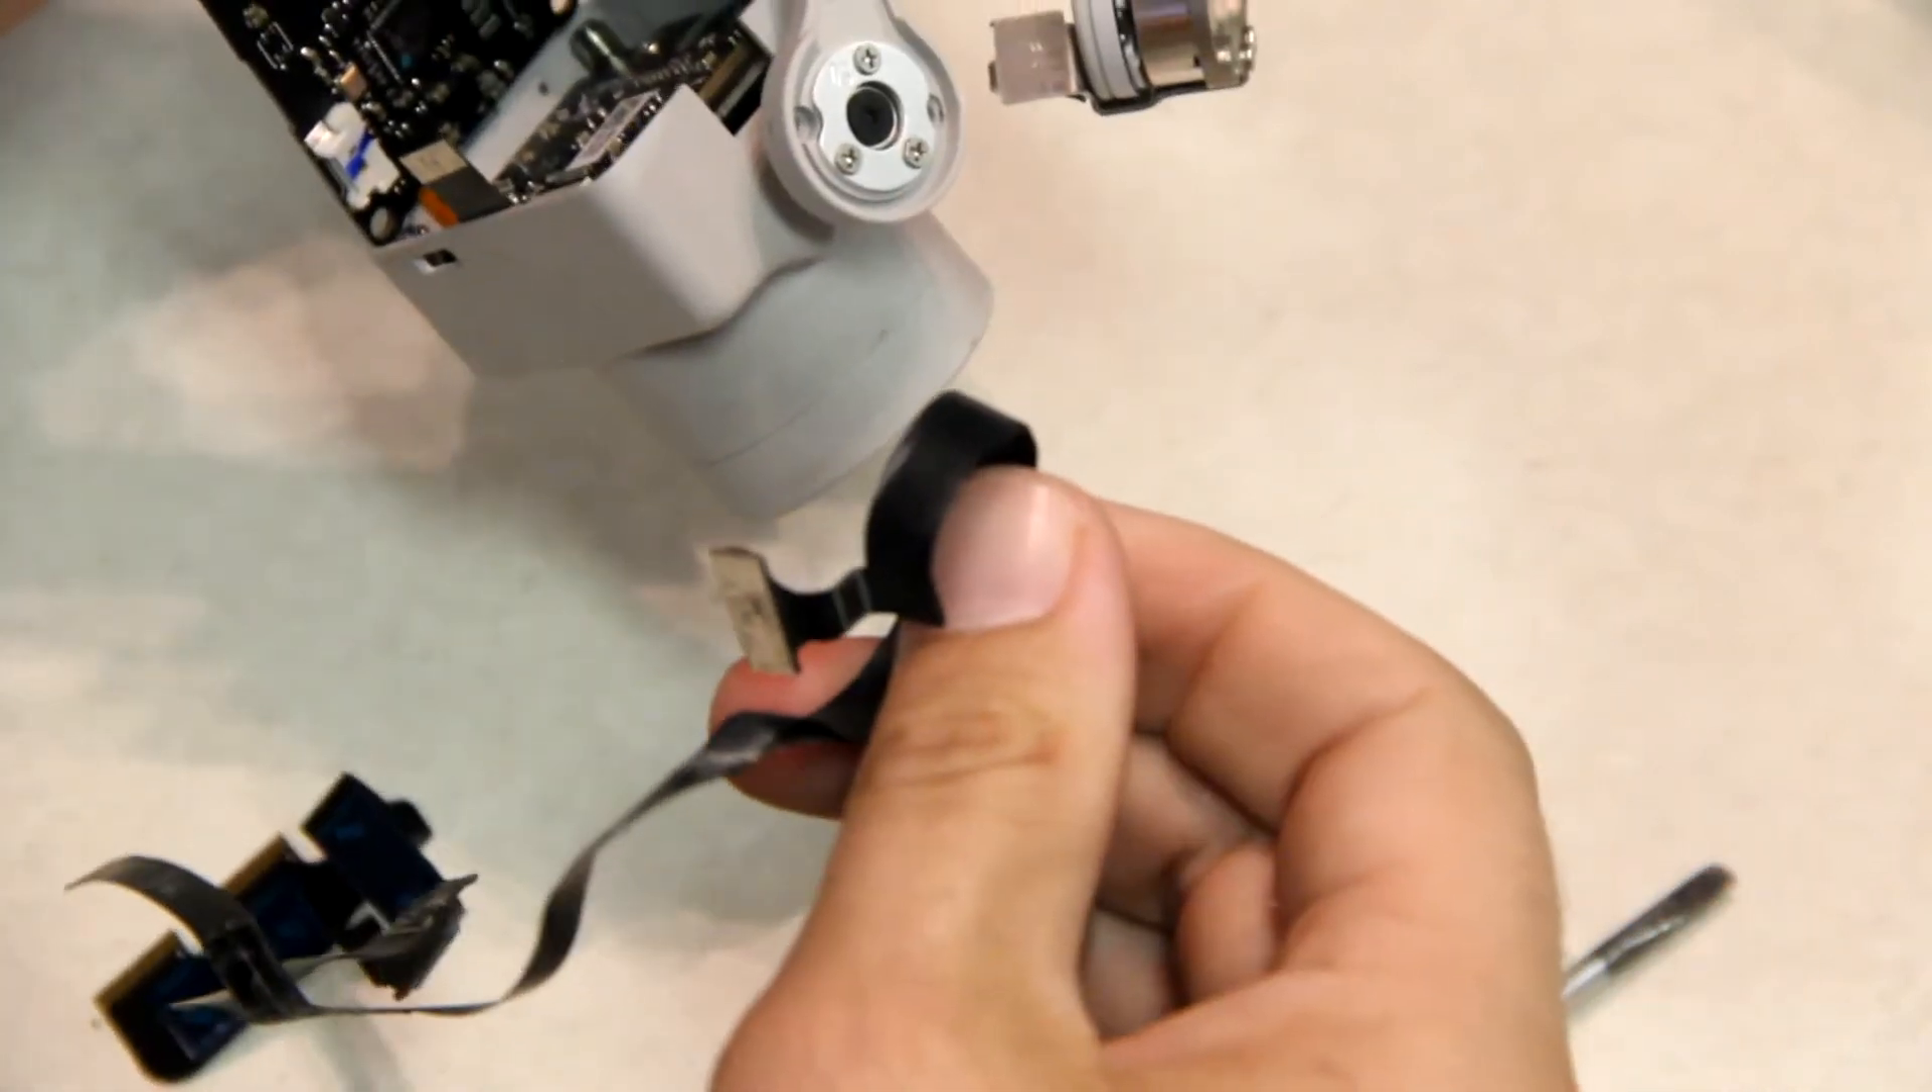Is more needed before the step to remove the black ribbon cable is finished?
No.